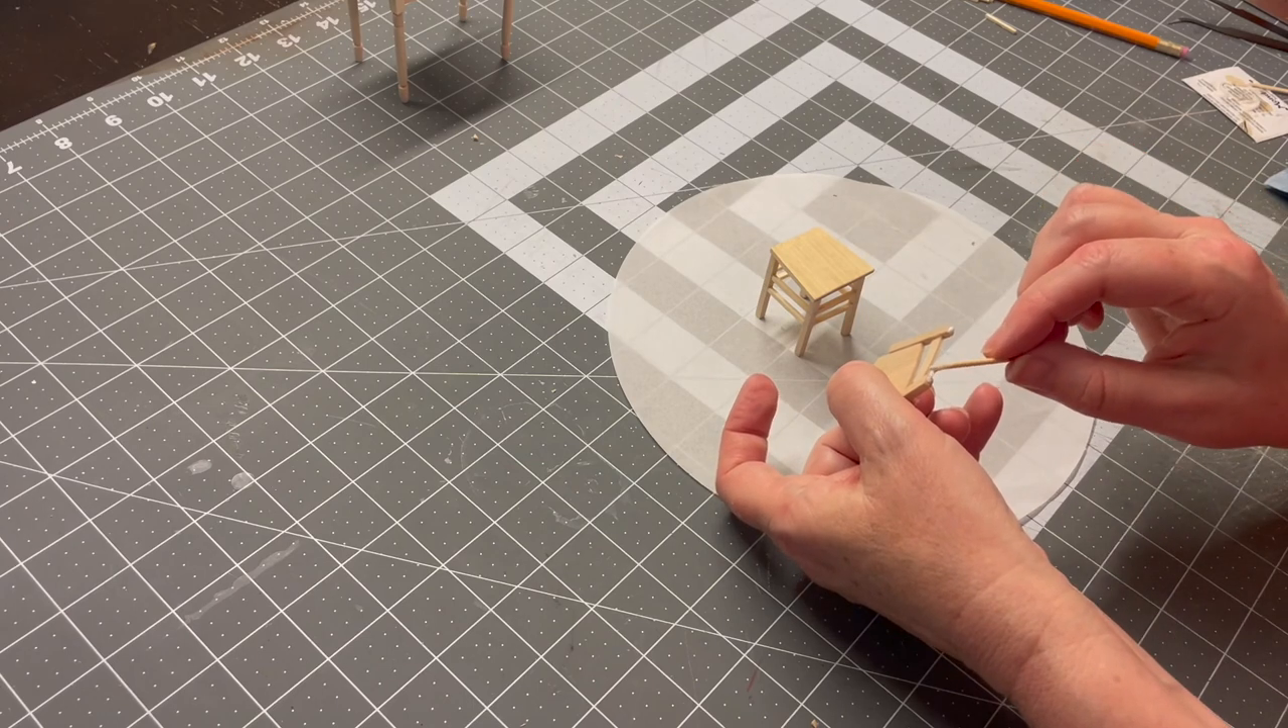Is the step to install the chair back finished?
No.